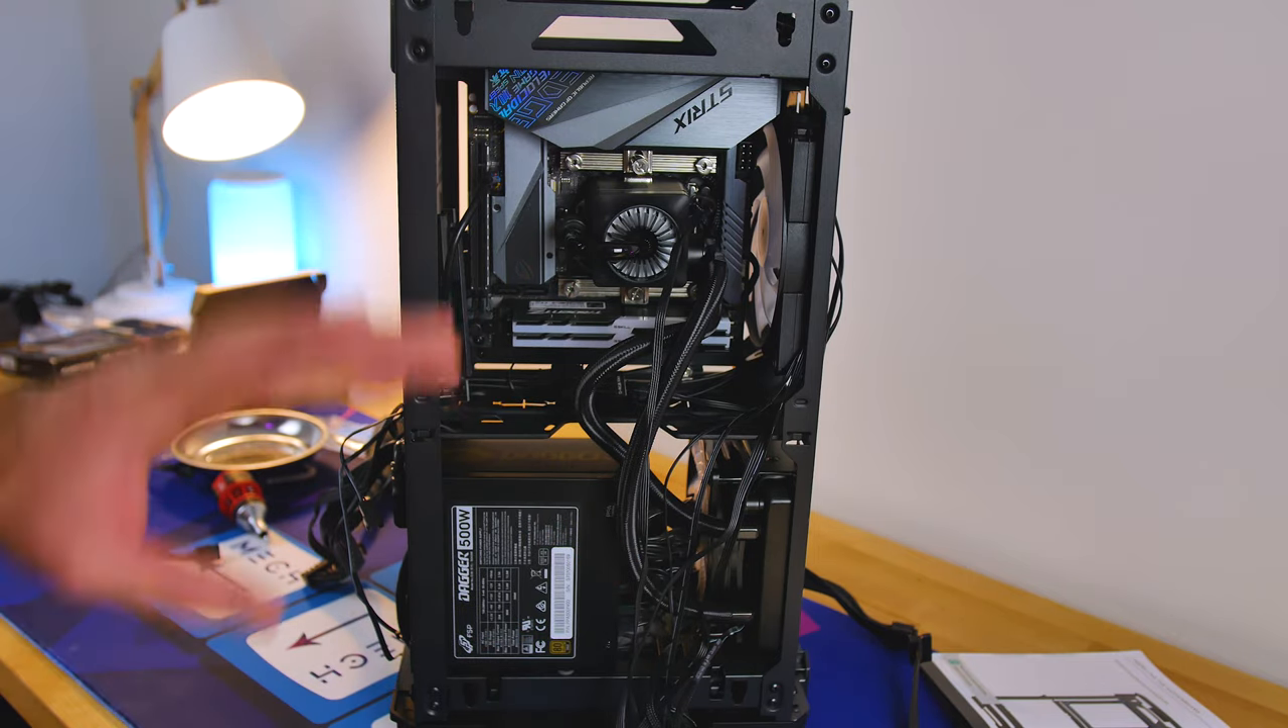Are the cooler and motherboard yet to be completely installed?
No.